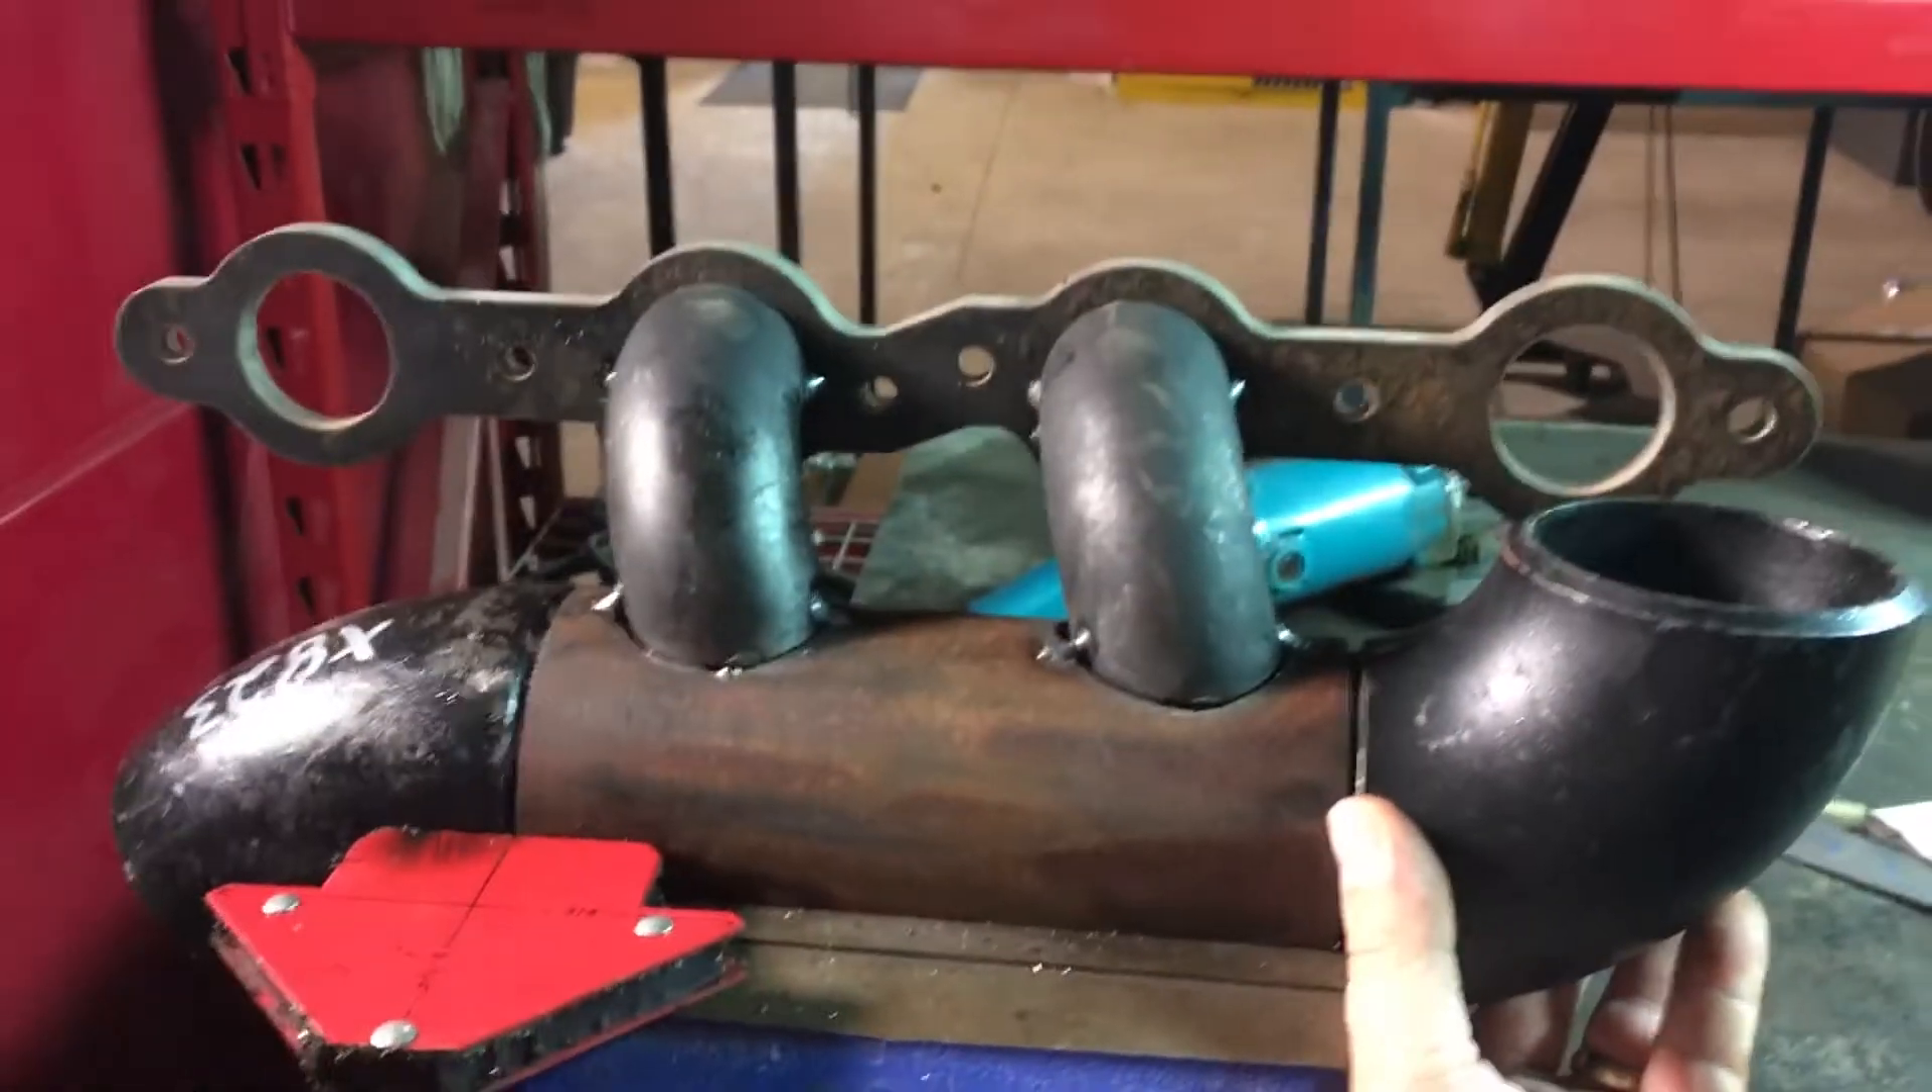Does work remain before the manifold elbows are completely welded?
Yes.